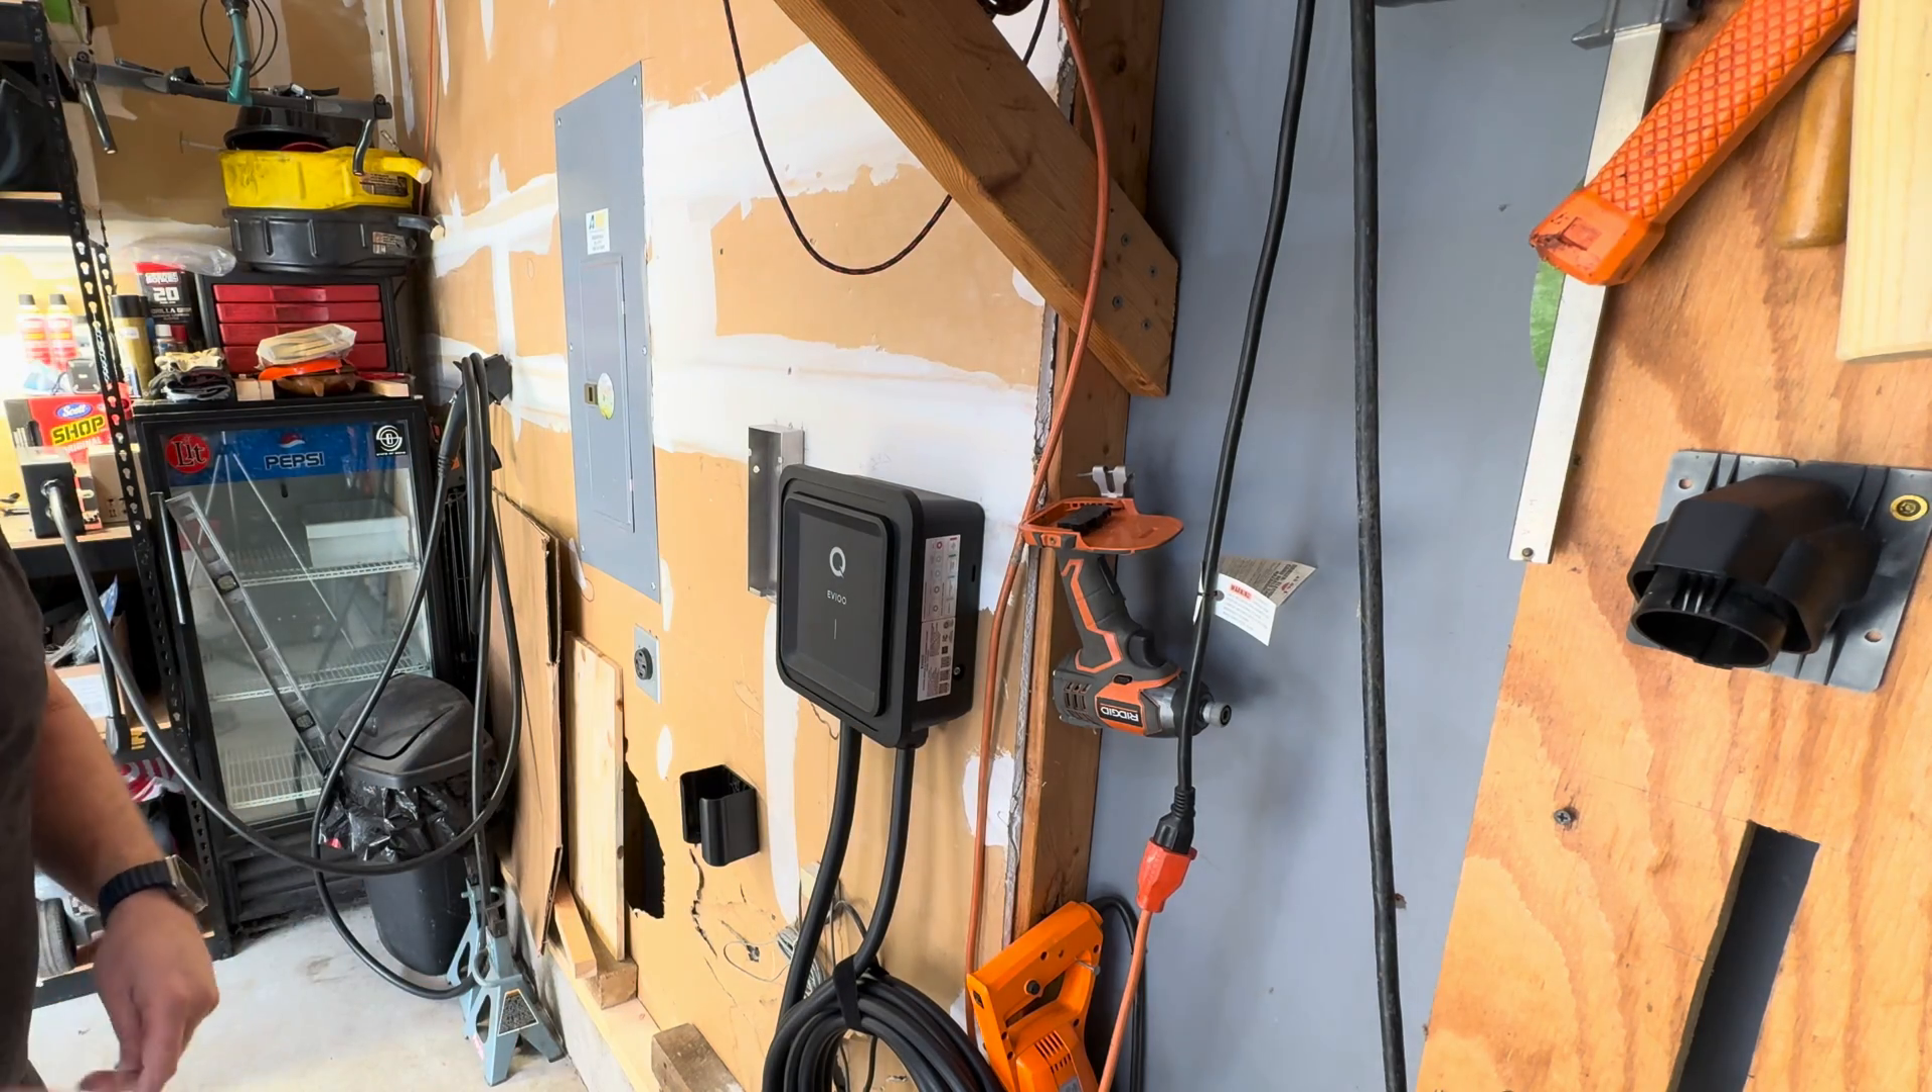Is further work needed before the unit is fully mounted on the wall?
No.